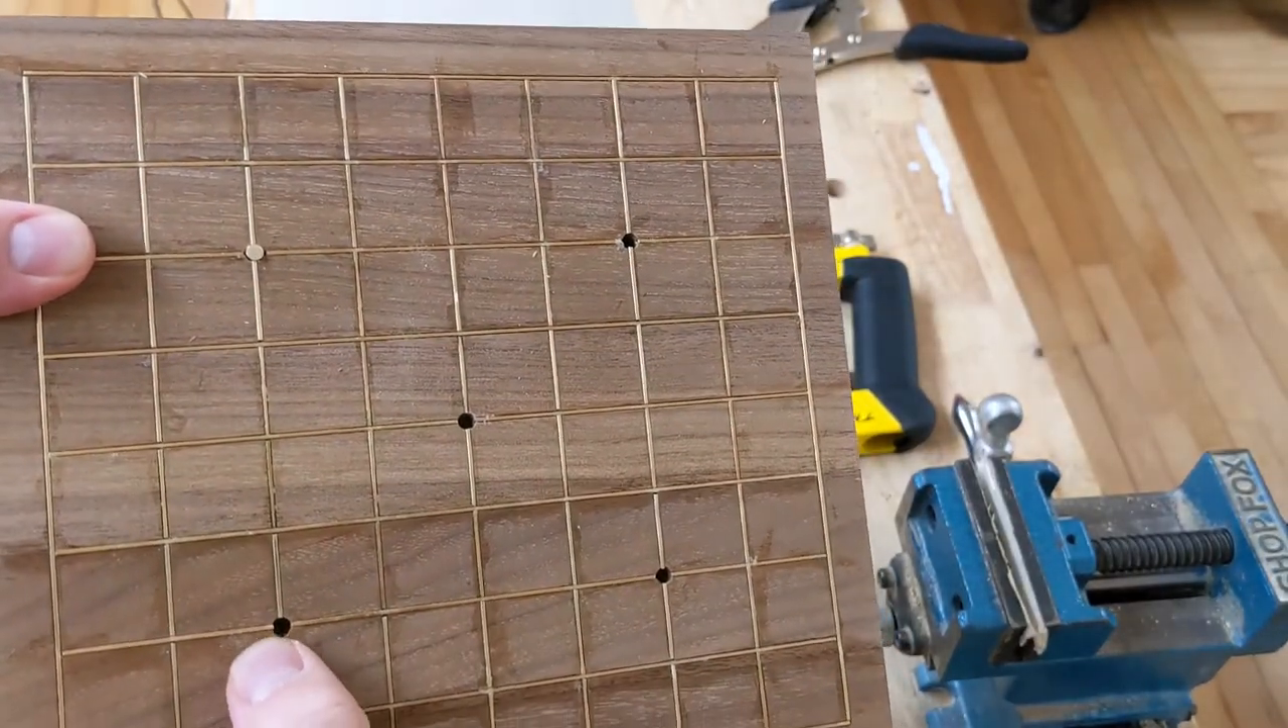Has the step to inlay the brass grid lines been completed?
Yes.